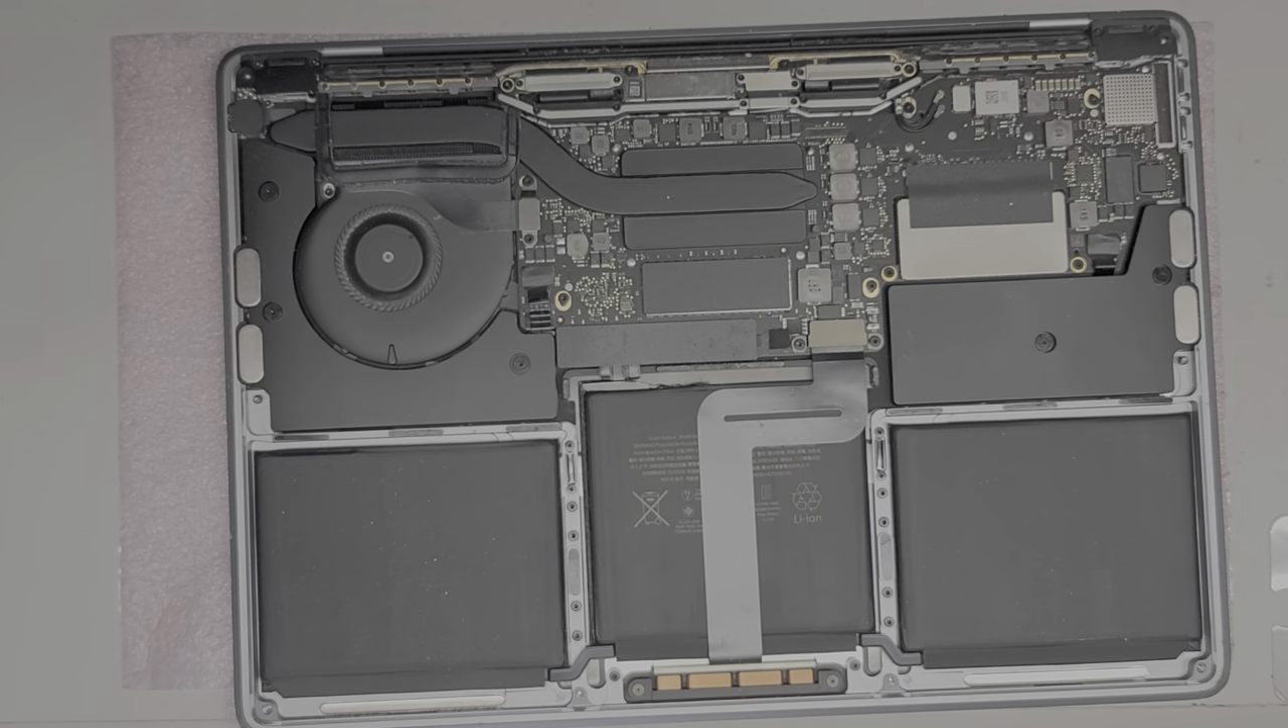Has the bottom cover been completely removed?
Yes.